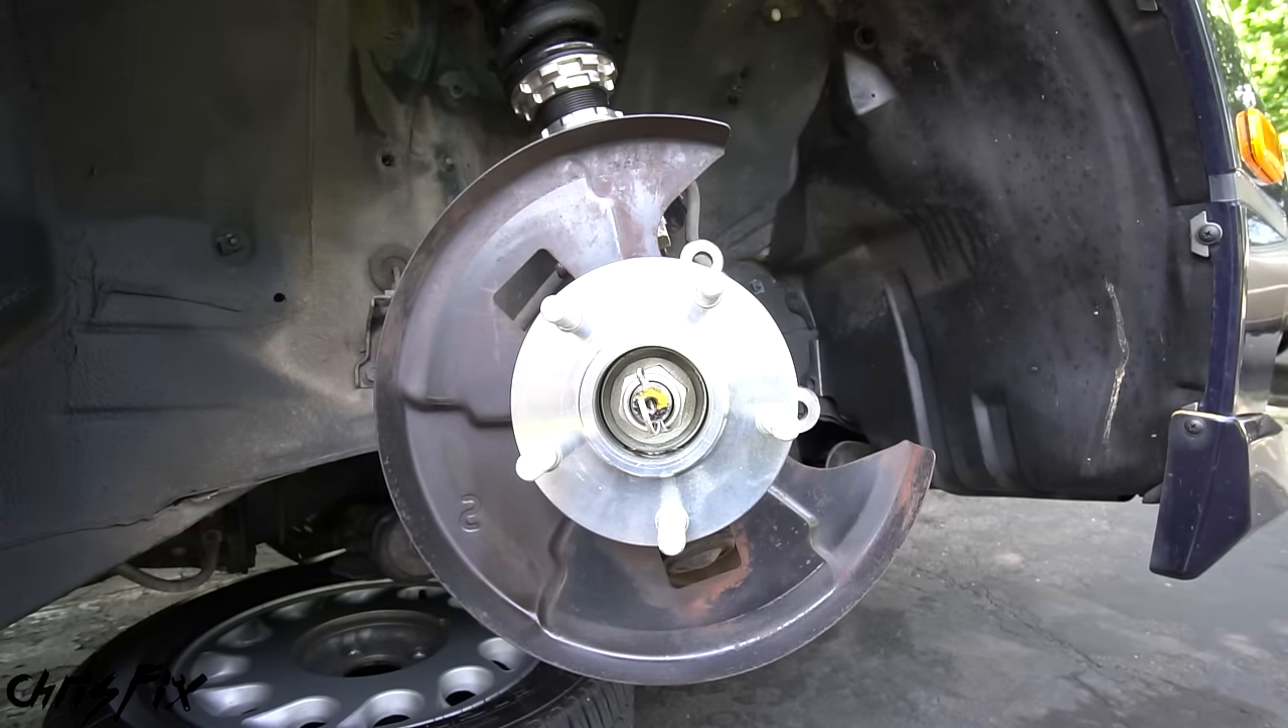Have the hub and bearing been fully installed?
Yes.